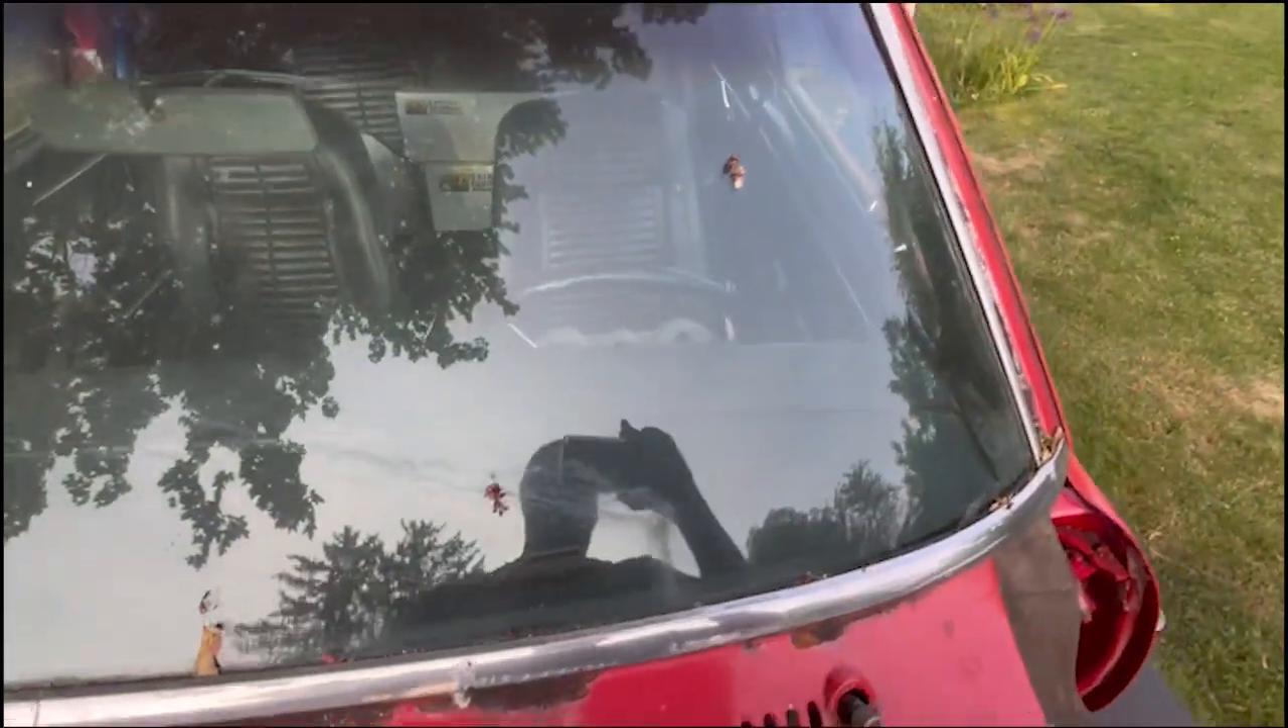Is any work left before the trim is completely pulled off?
Yes.